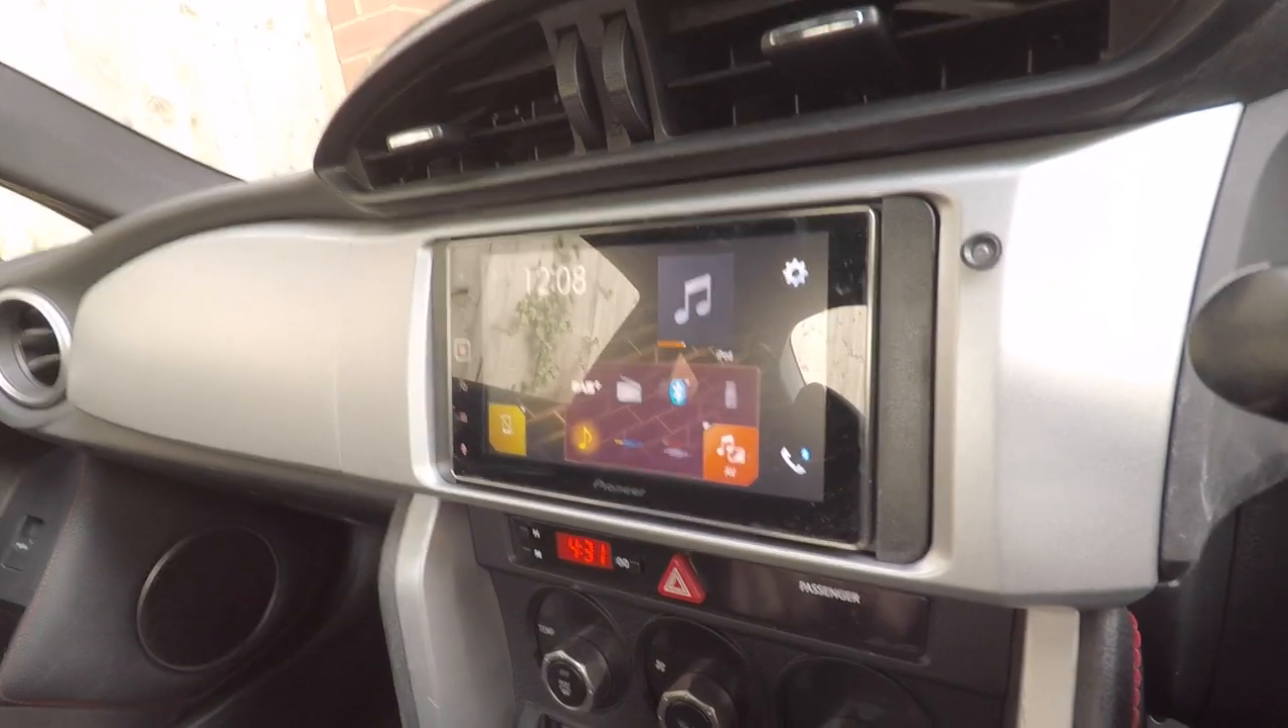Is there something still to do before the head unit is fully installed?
No.